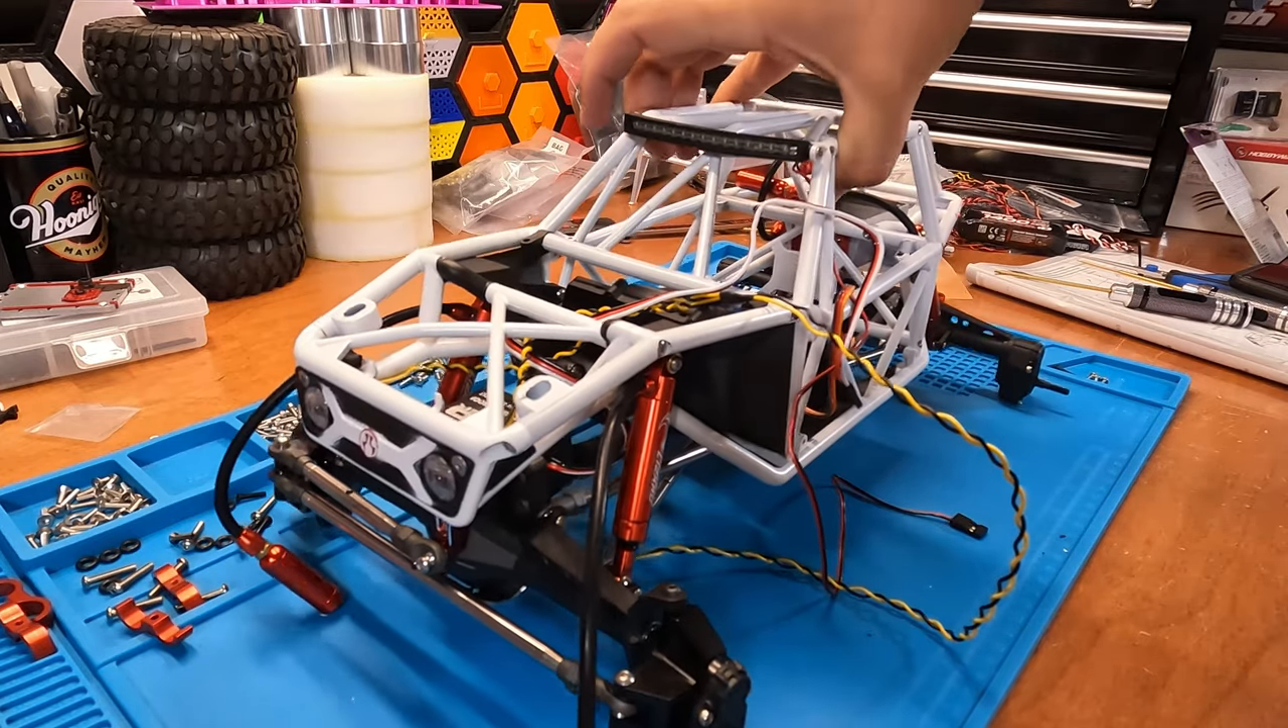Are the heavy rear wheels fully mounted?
No.